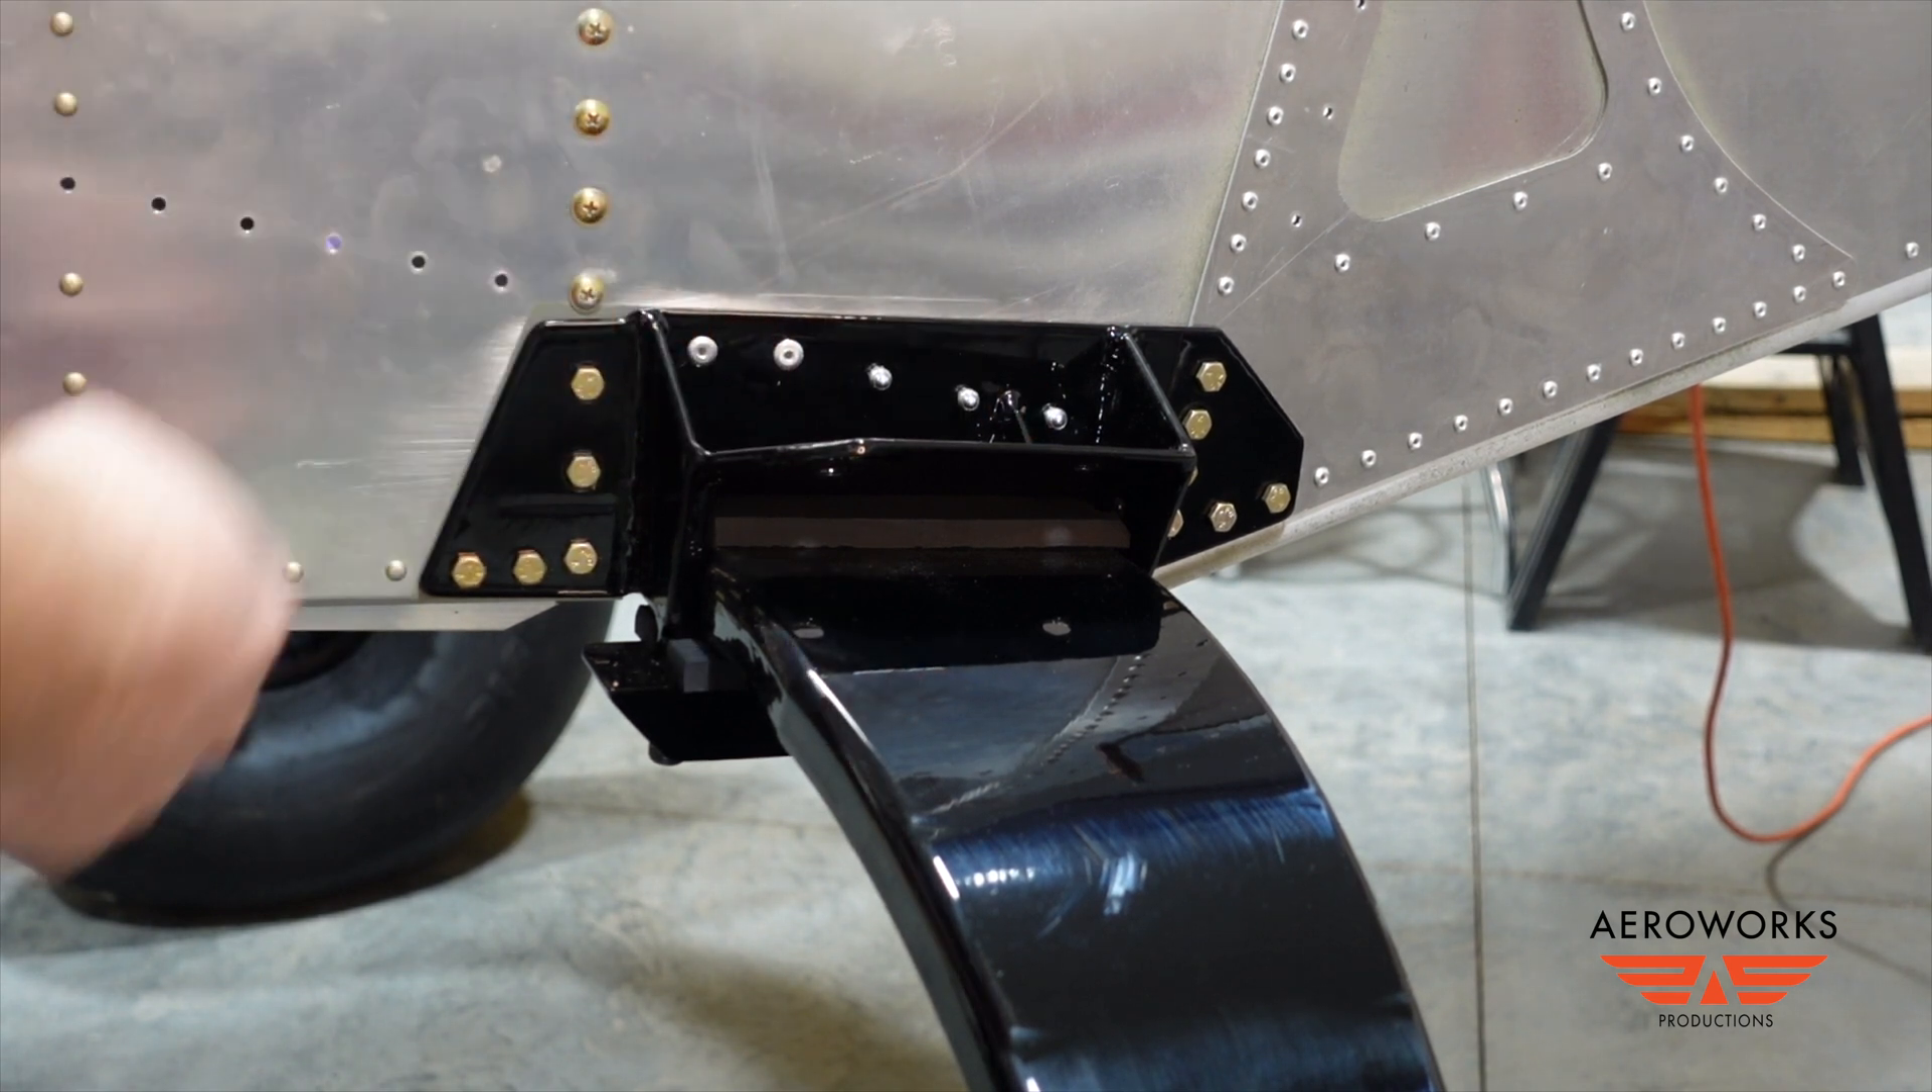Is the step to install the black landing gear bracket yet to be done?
No.